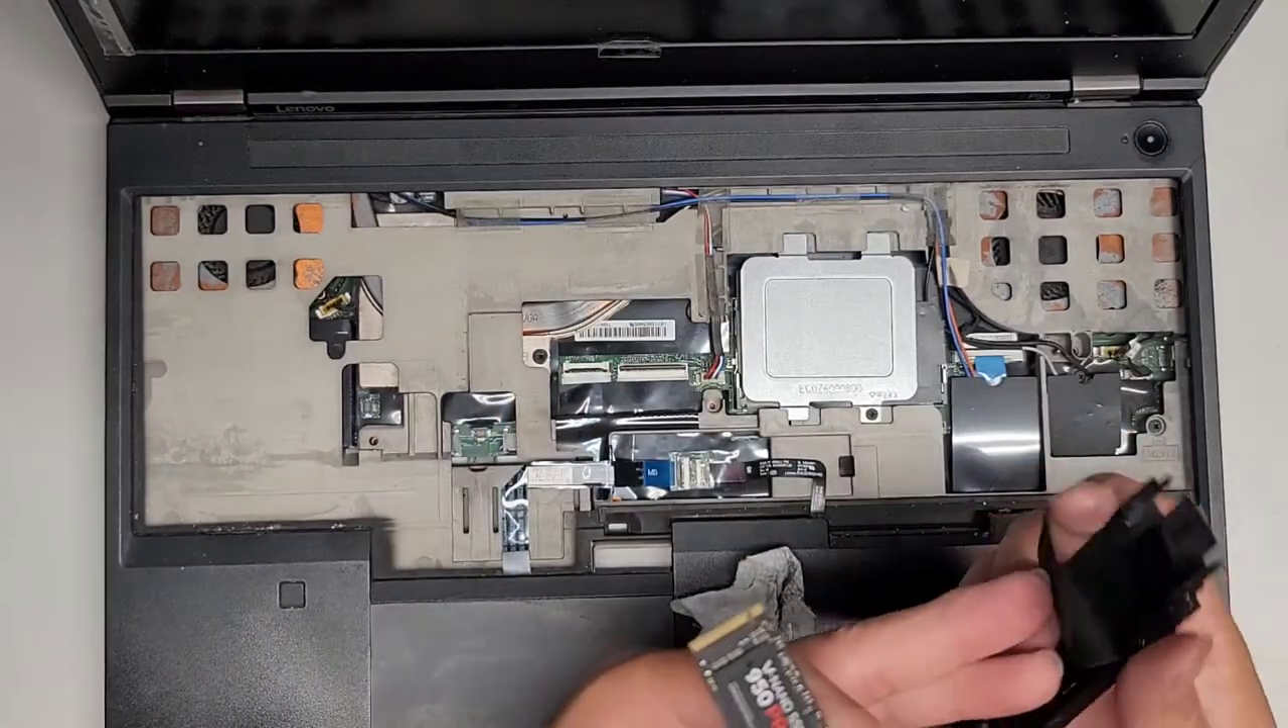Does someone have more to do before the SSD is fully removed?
No.